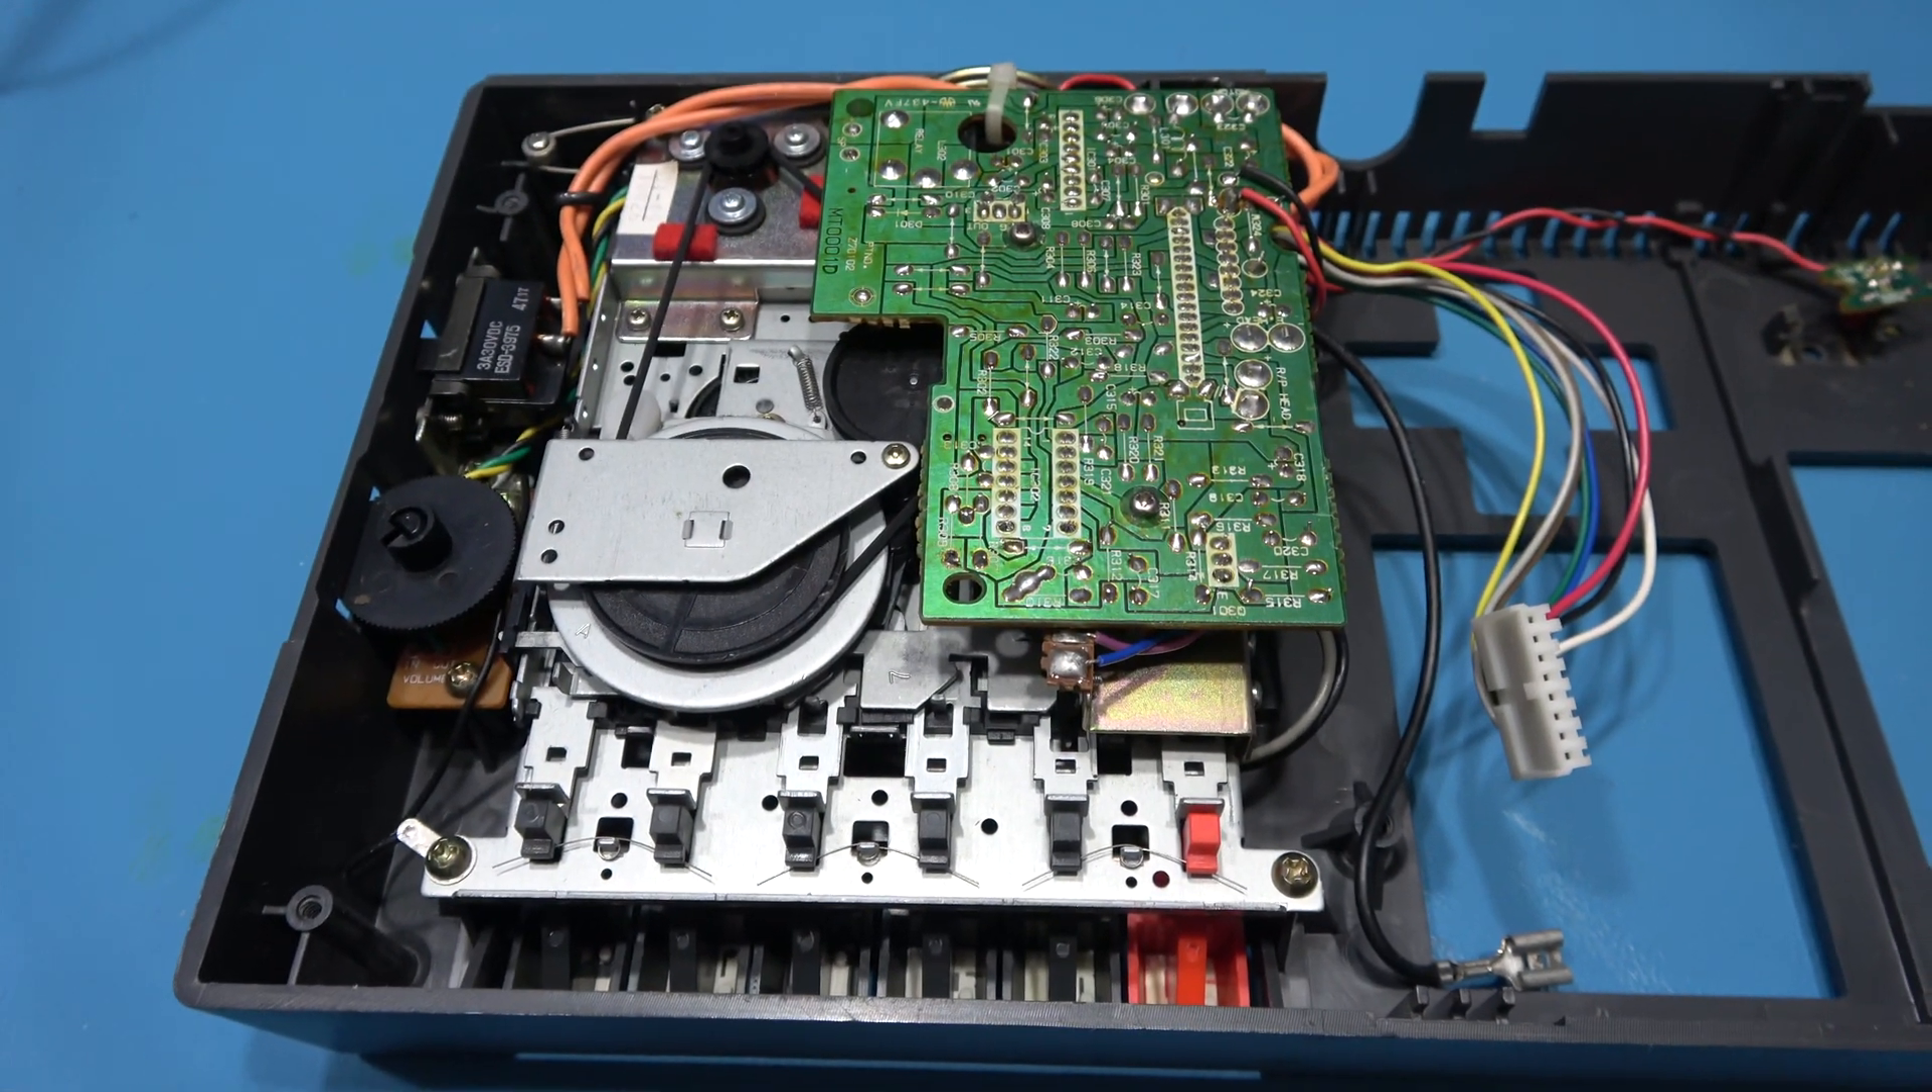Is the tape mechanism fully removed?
No.